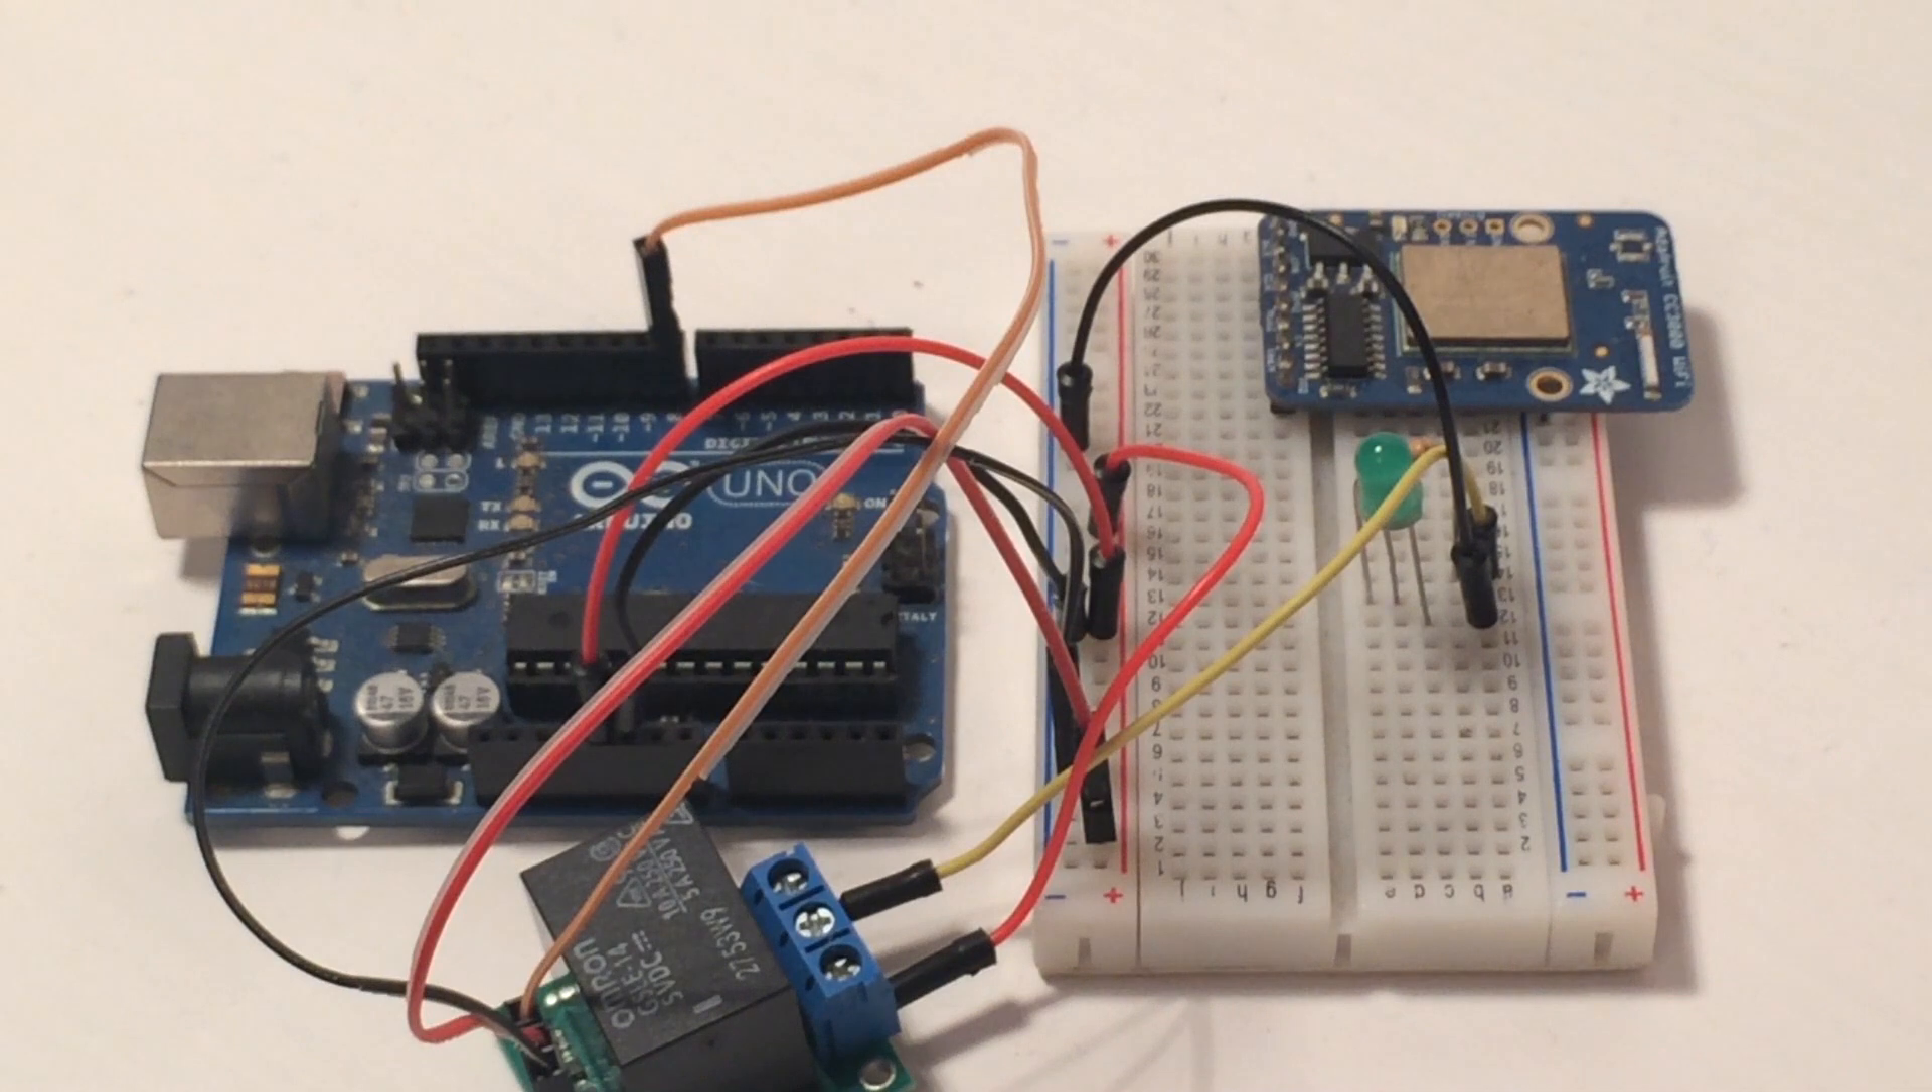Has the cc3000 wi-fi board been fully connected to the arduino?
No.